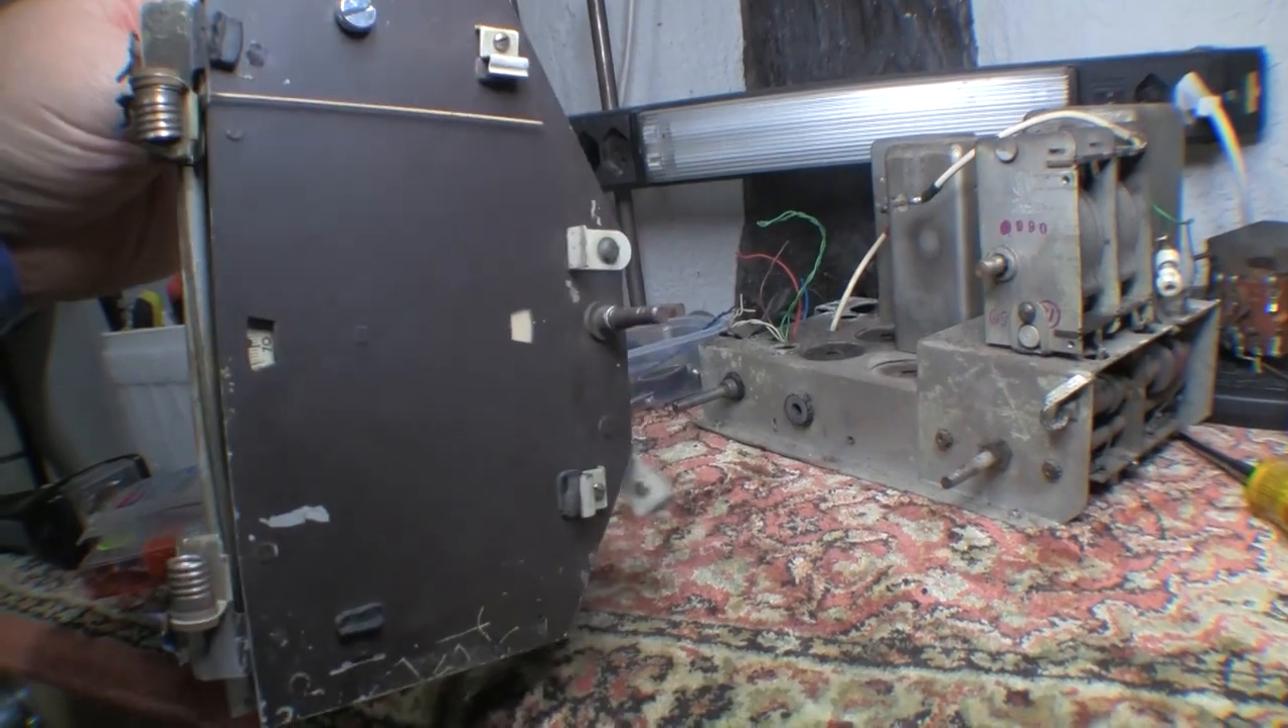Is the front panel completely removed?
Yes.